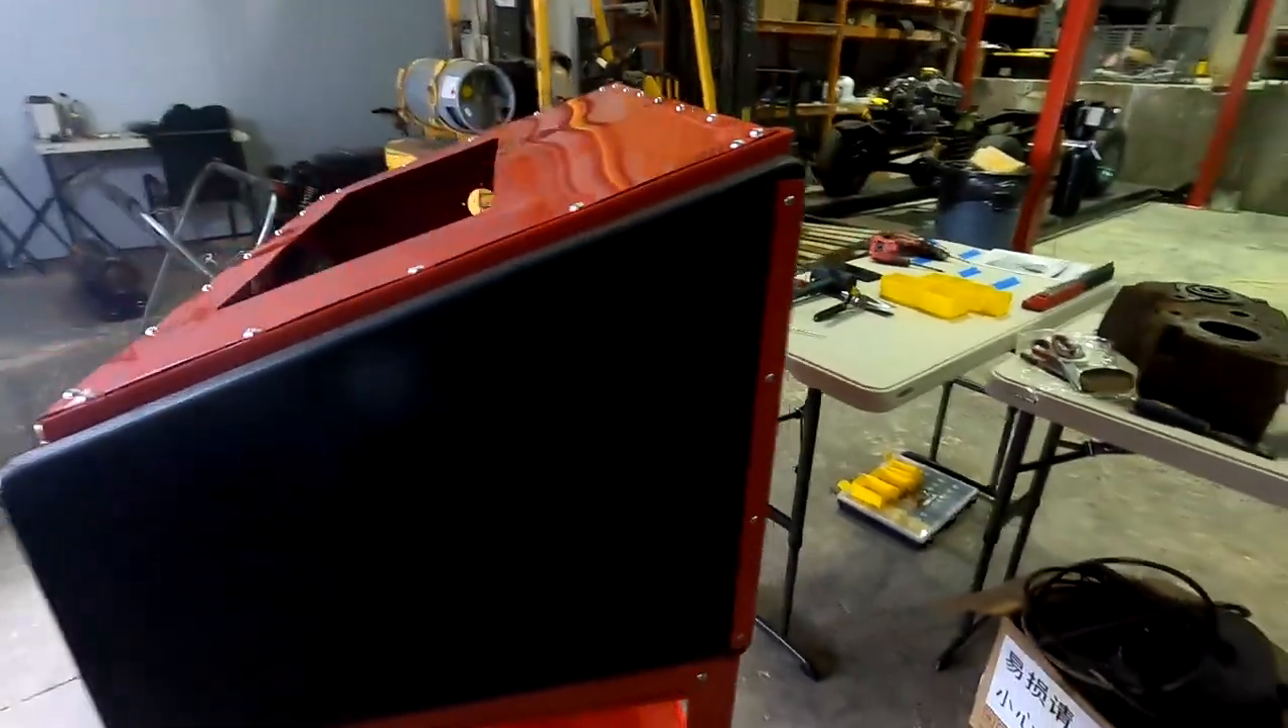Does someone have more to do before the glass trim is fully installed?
Yes.